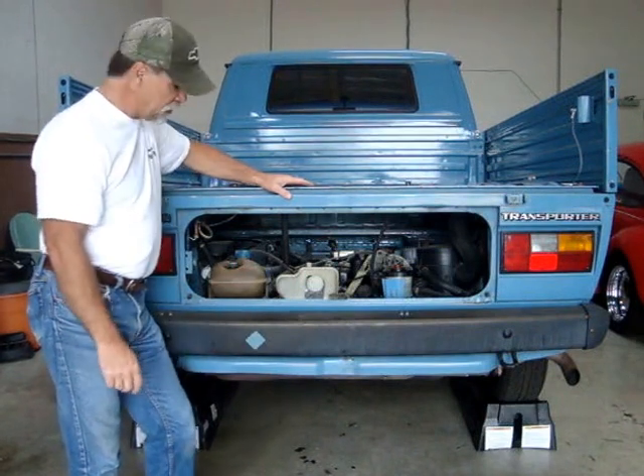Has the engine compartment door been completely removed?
Yes.